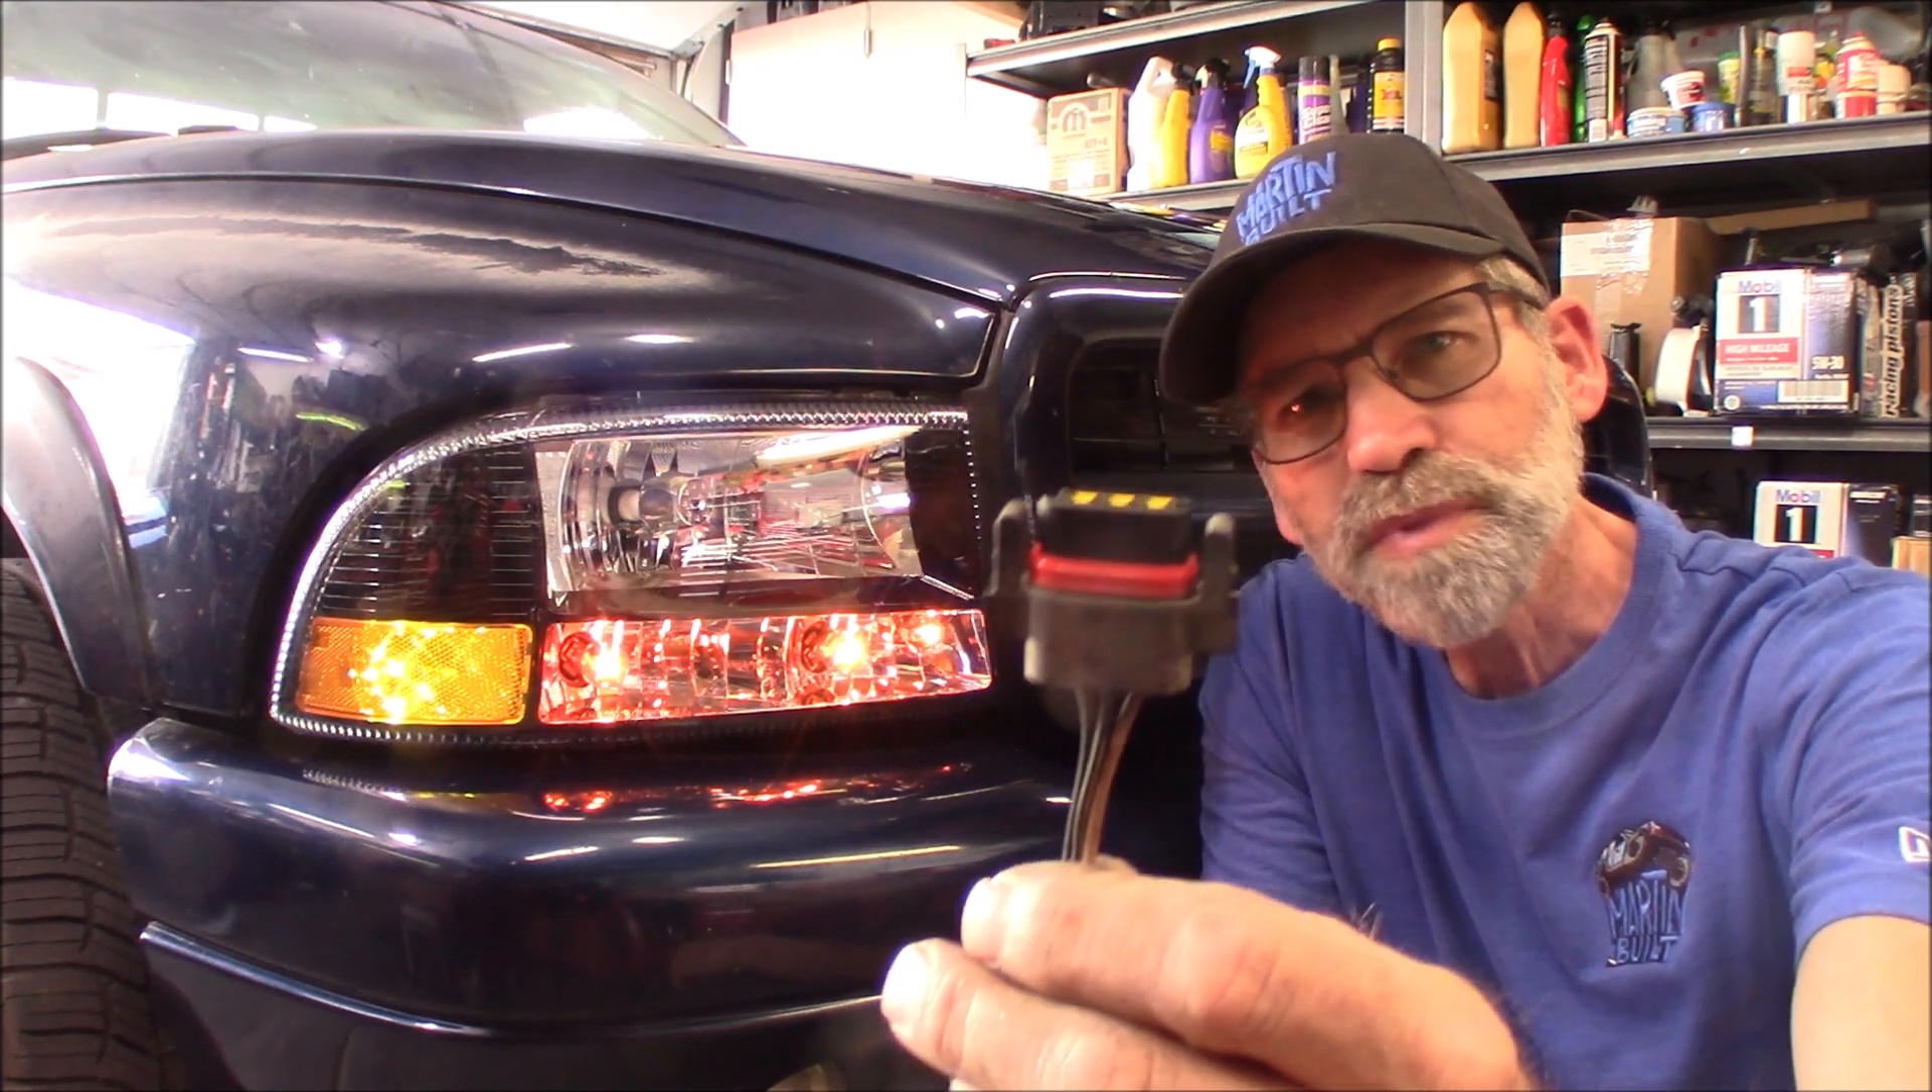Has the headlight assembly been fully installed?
Yes.